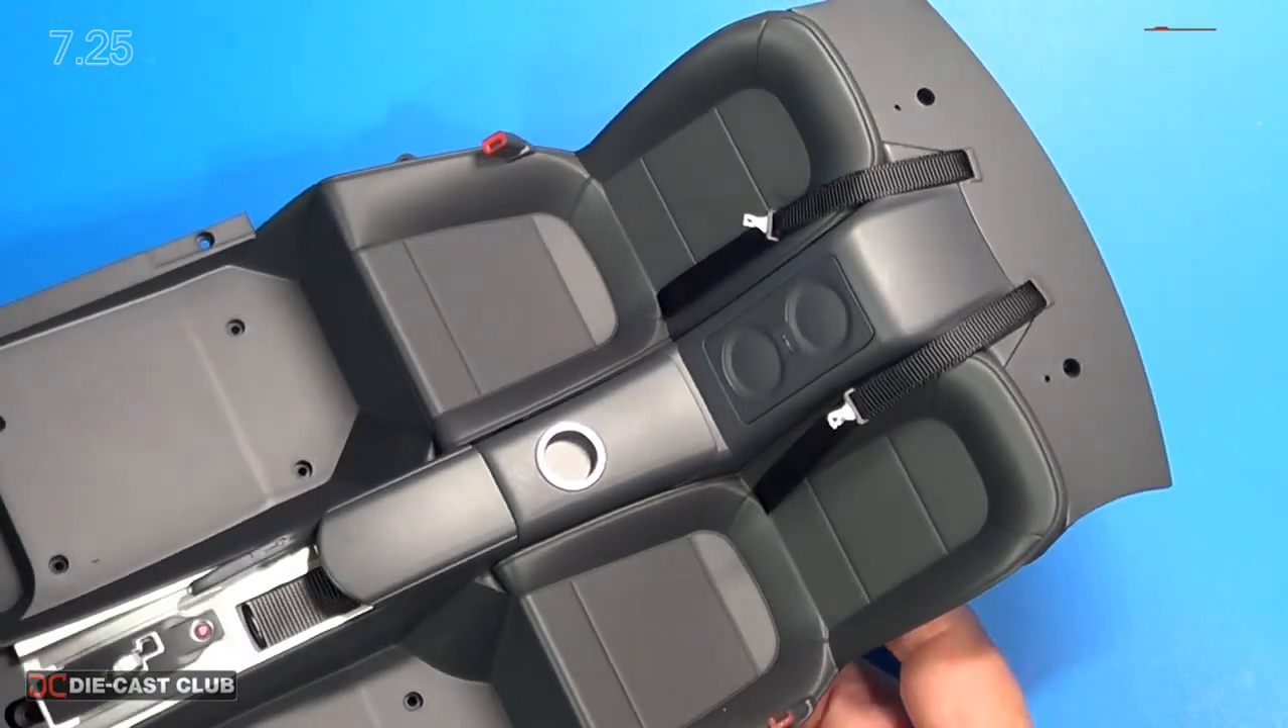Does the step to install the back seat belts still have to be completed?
No.